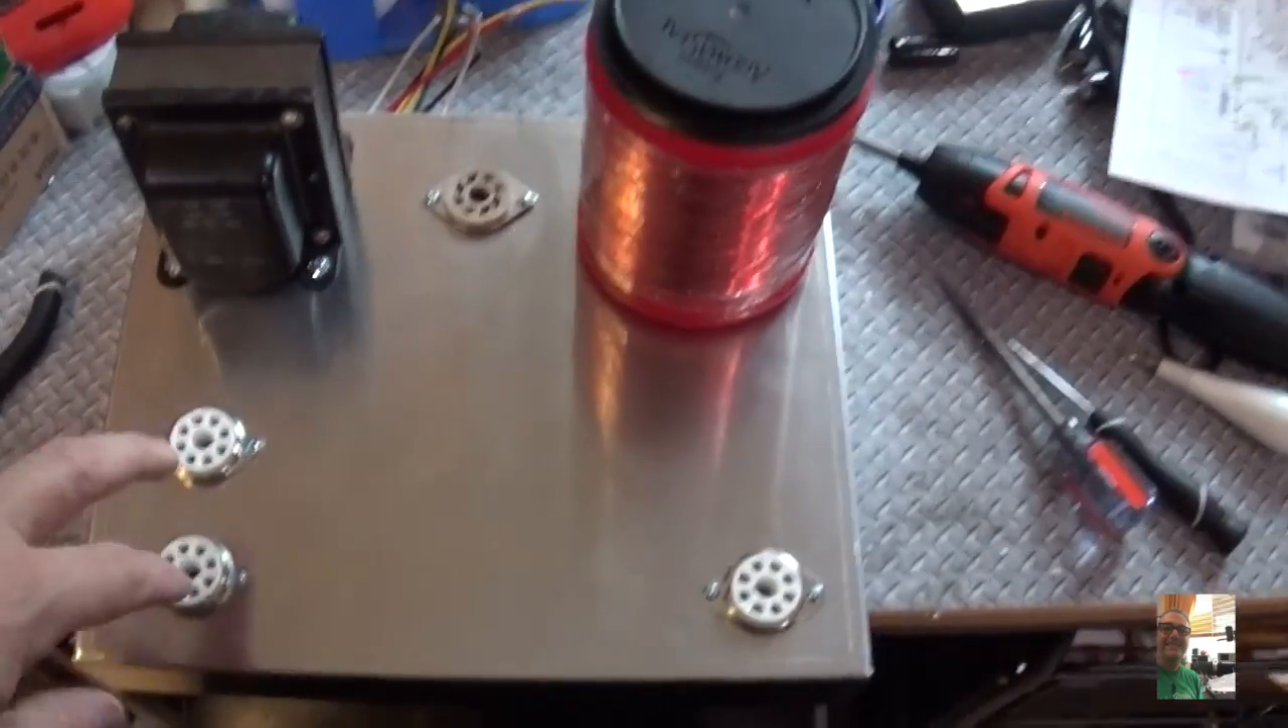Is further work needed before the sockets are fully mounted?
No.